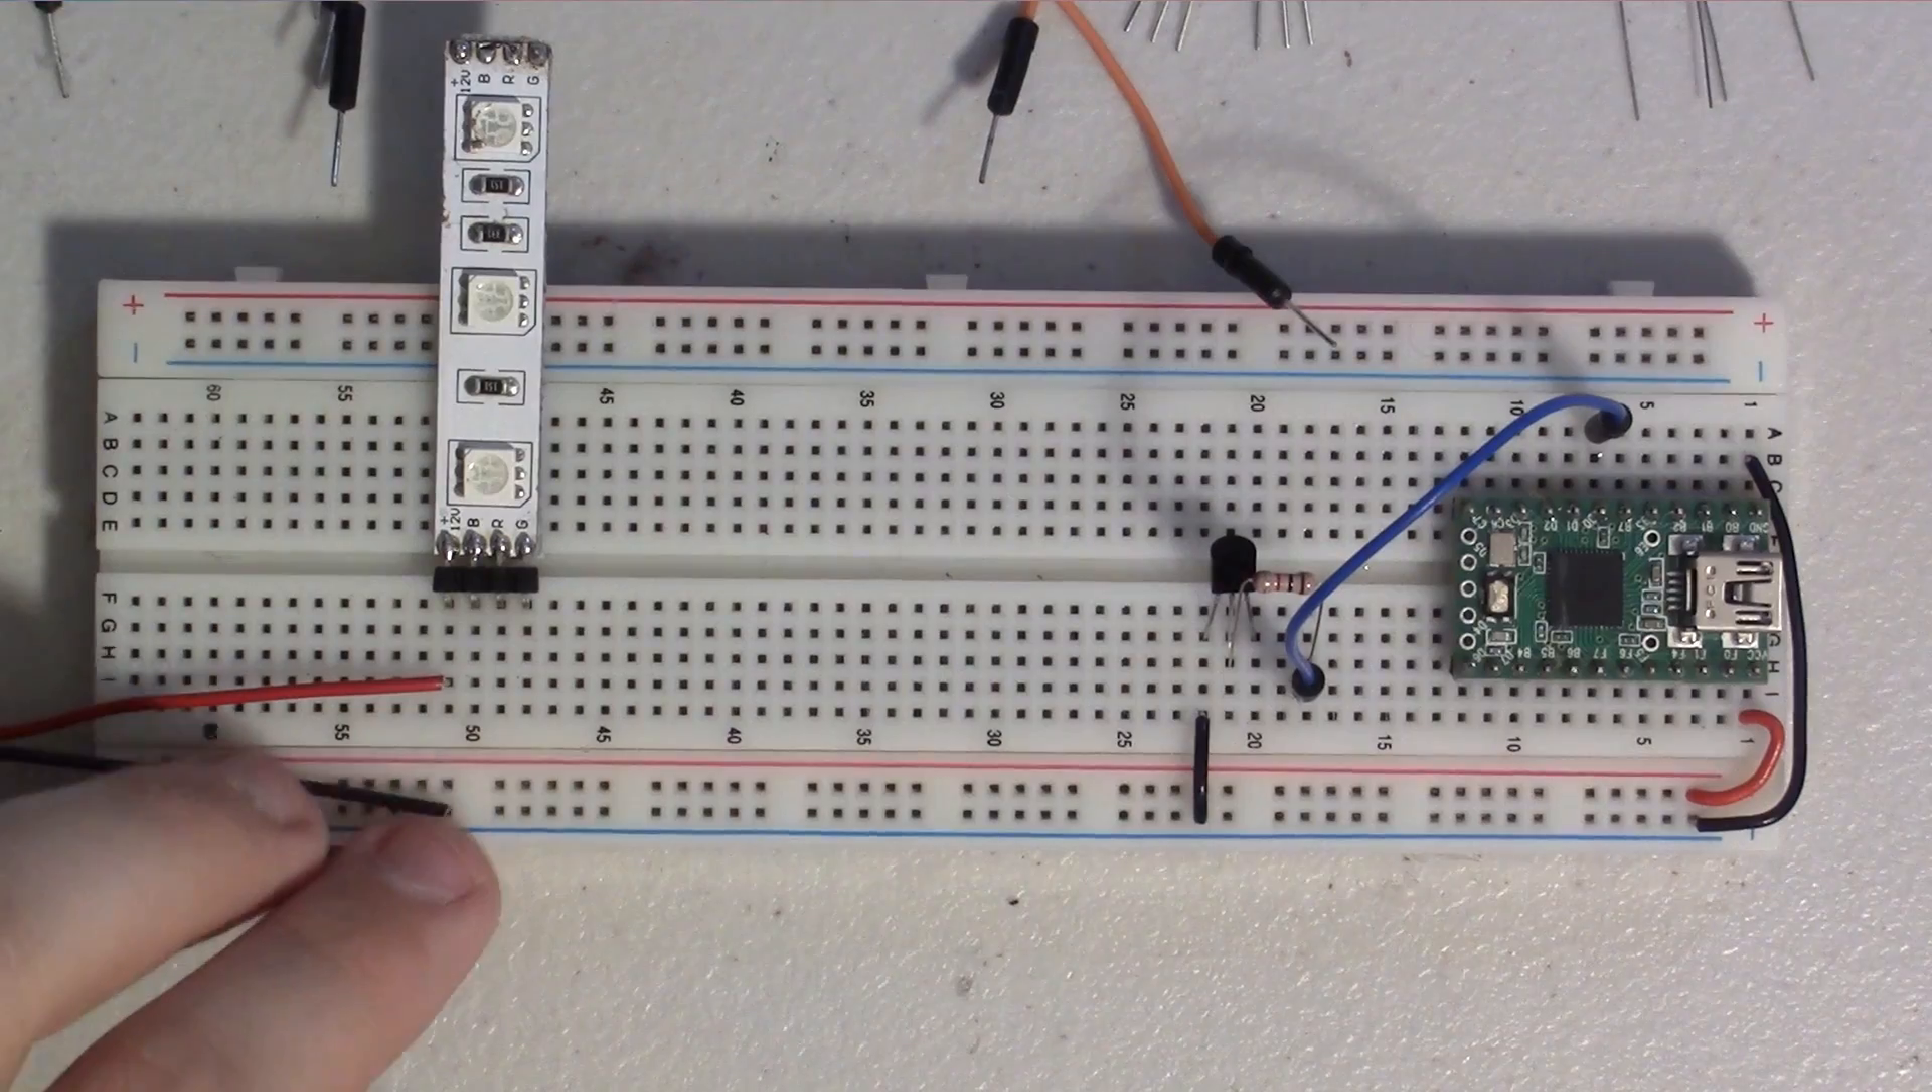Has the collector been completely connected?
No.